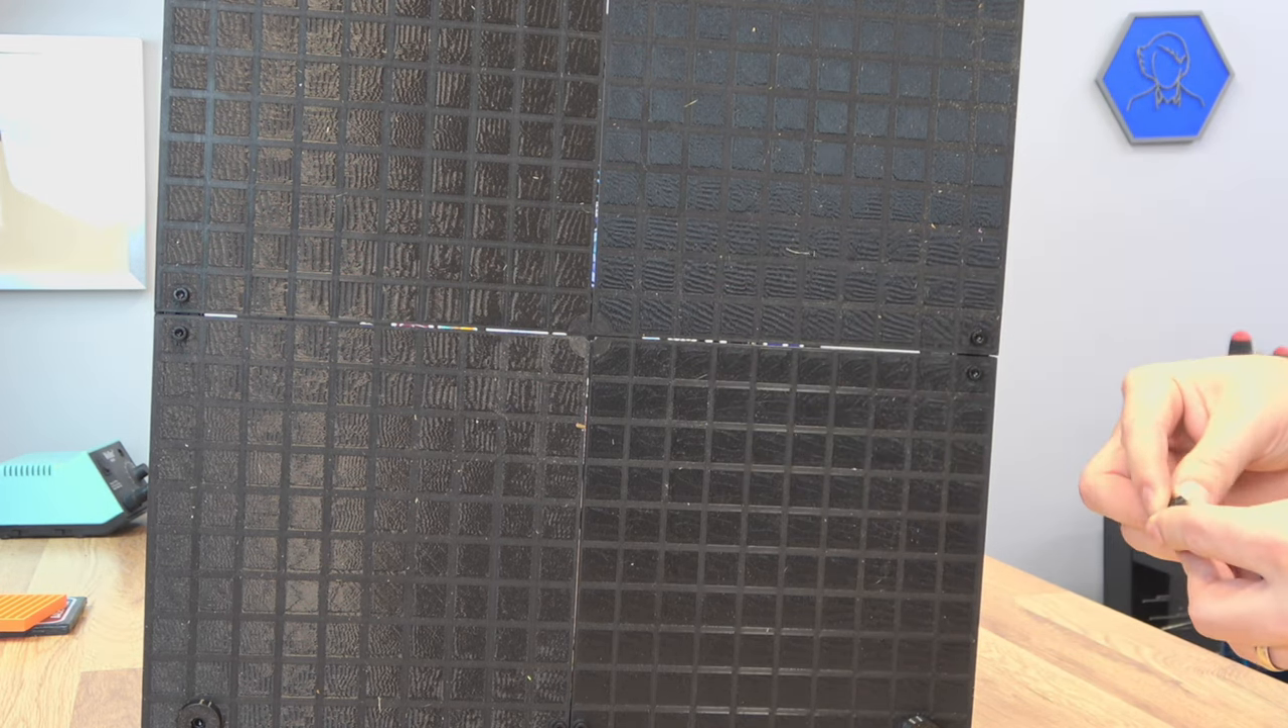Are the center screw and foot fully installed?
No.